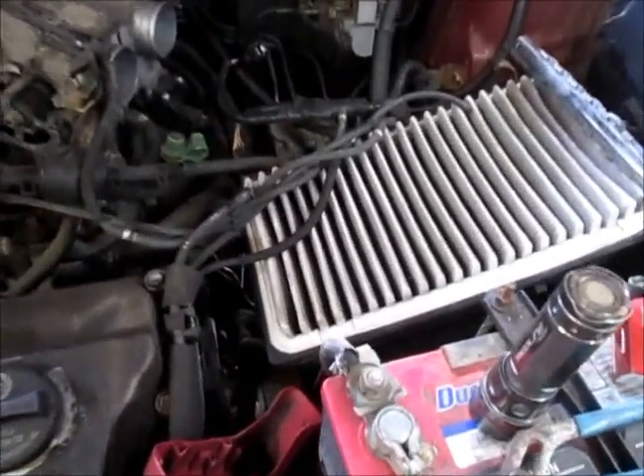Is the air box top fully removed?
Yes.